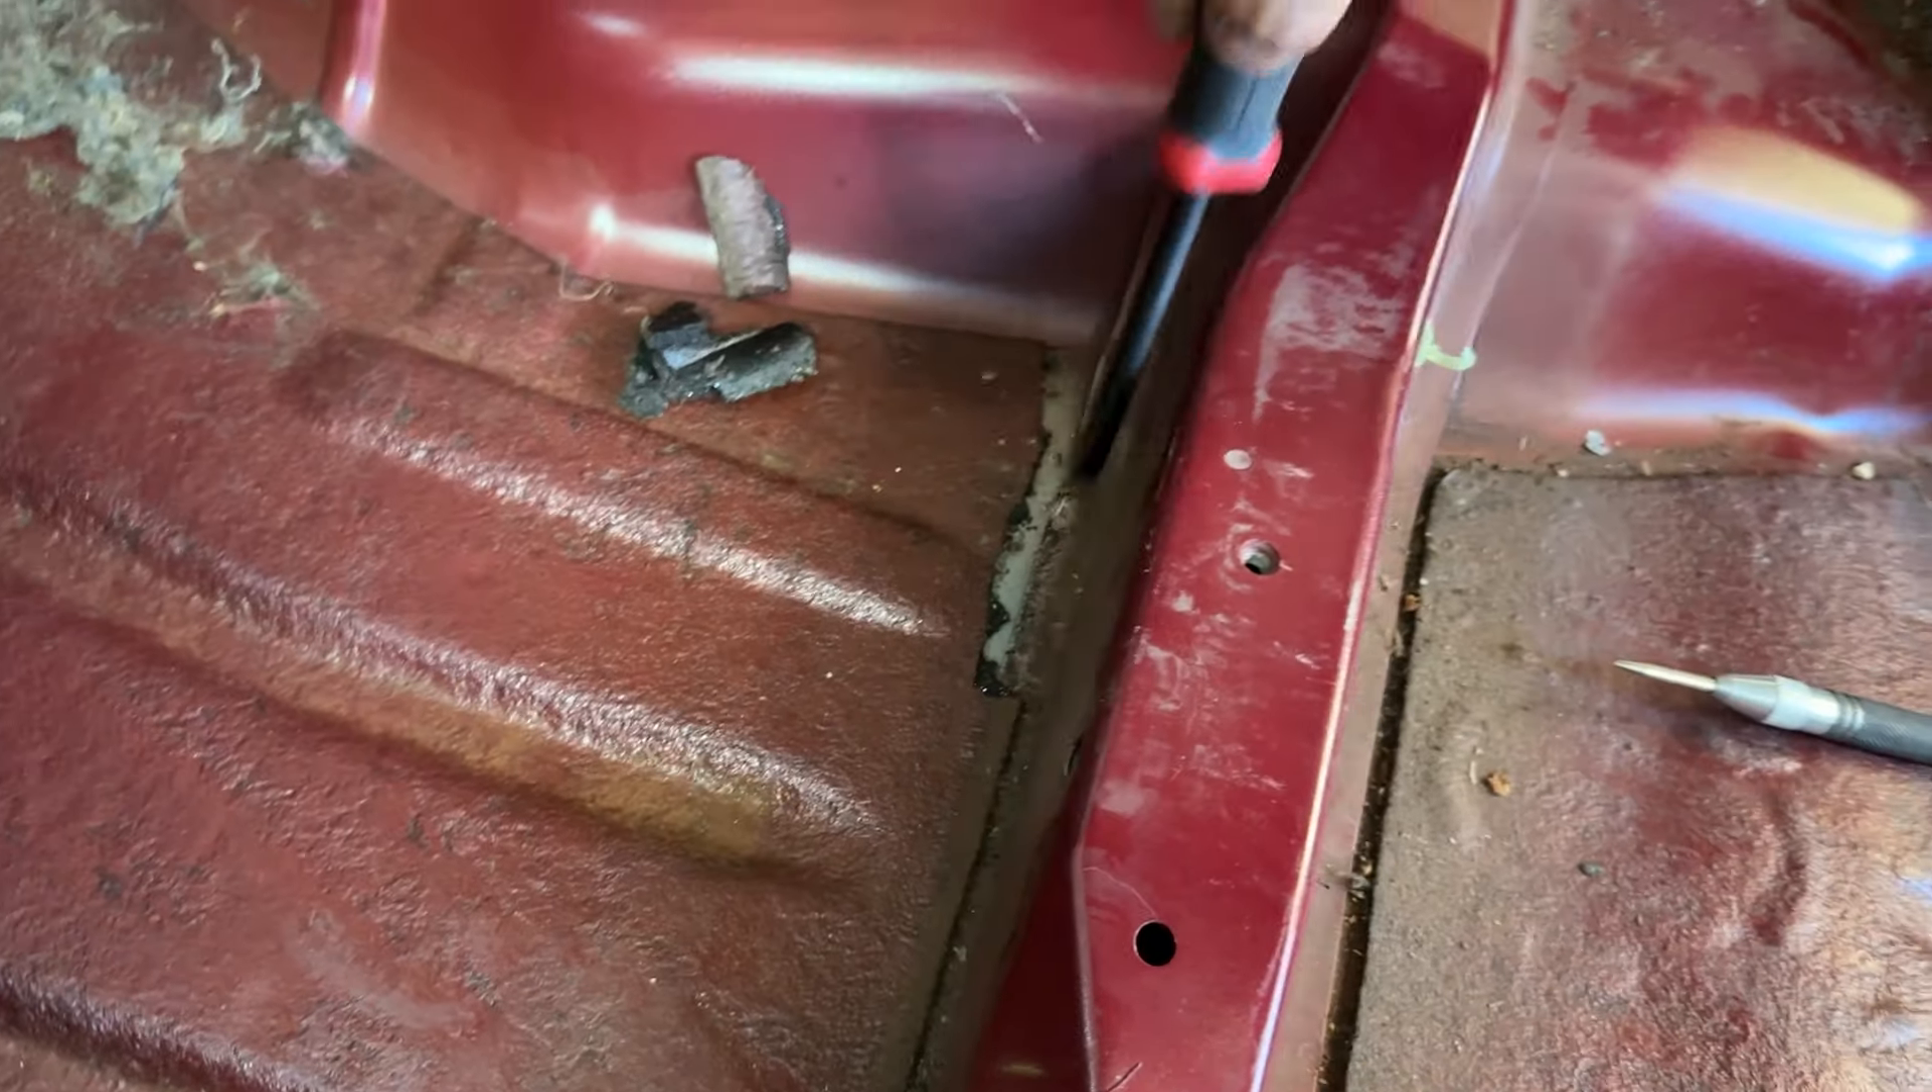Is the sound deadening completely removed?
No.